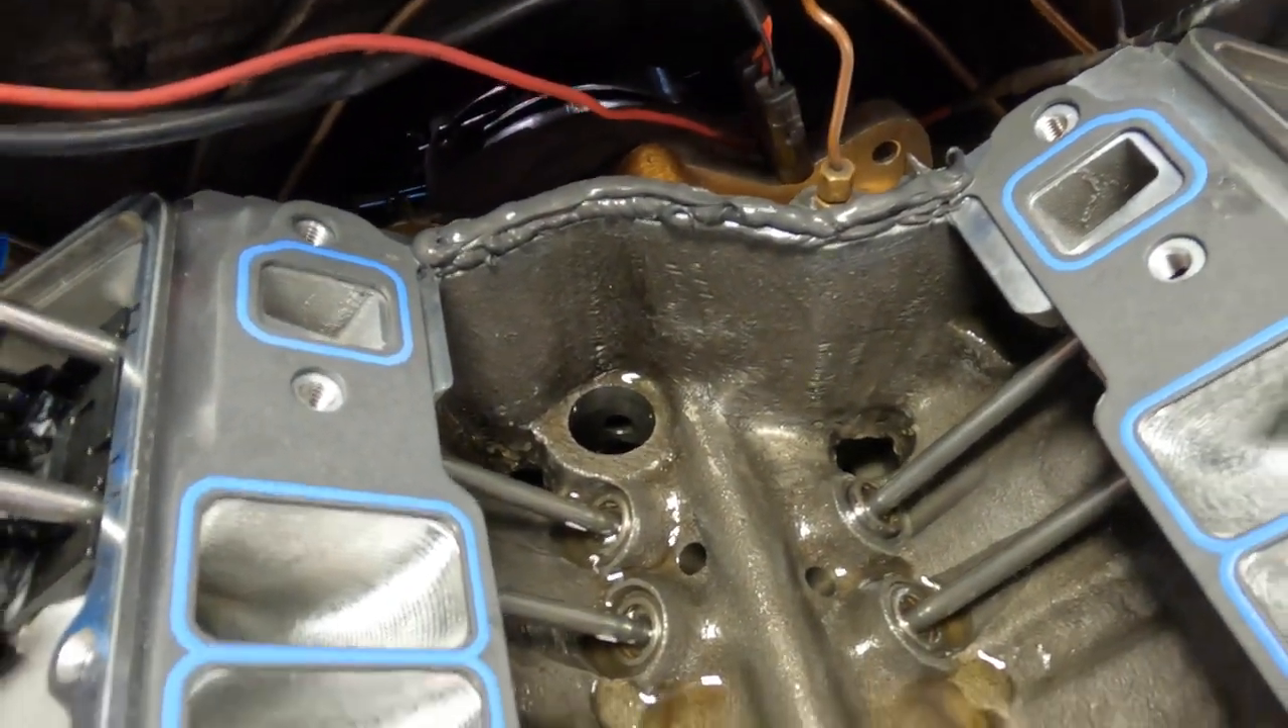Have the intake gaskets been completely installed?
Yes.